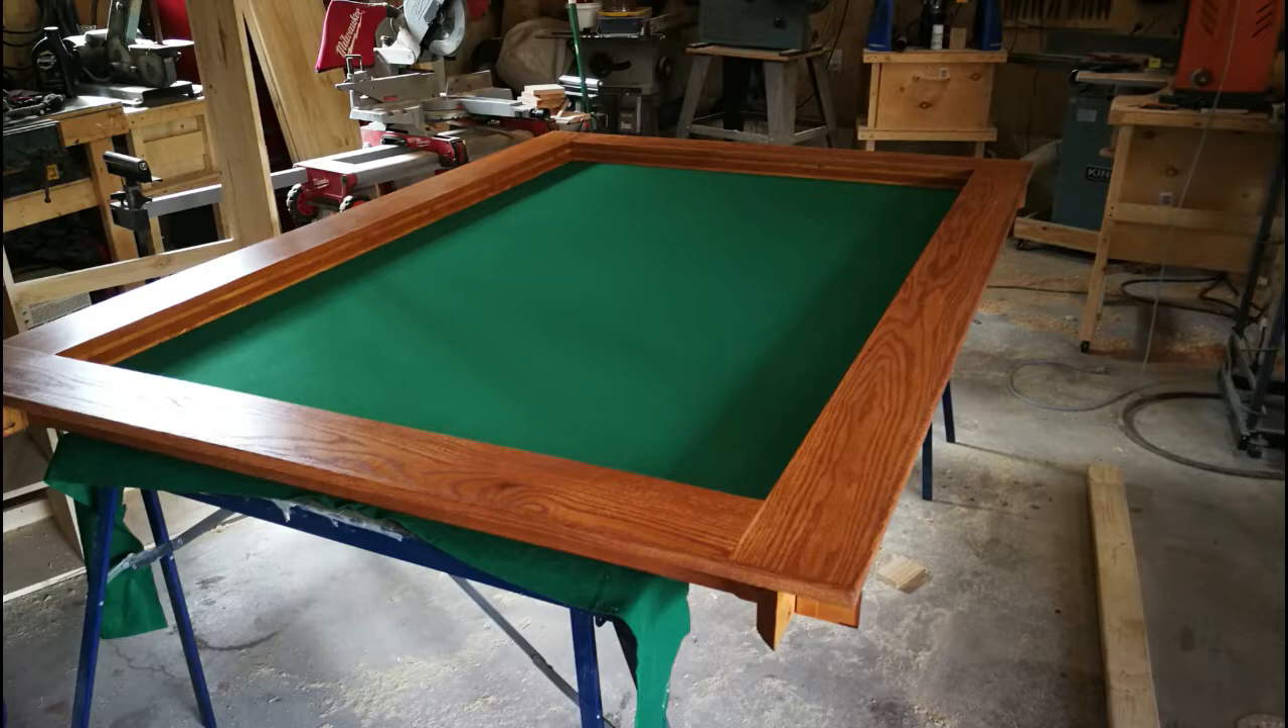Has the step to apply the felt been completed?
Yes.